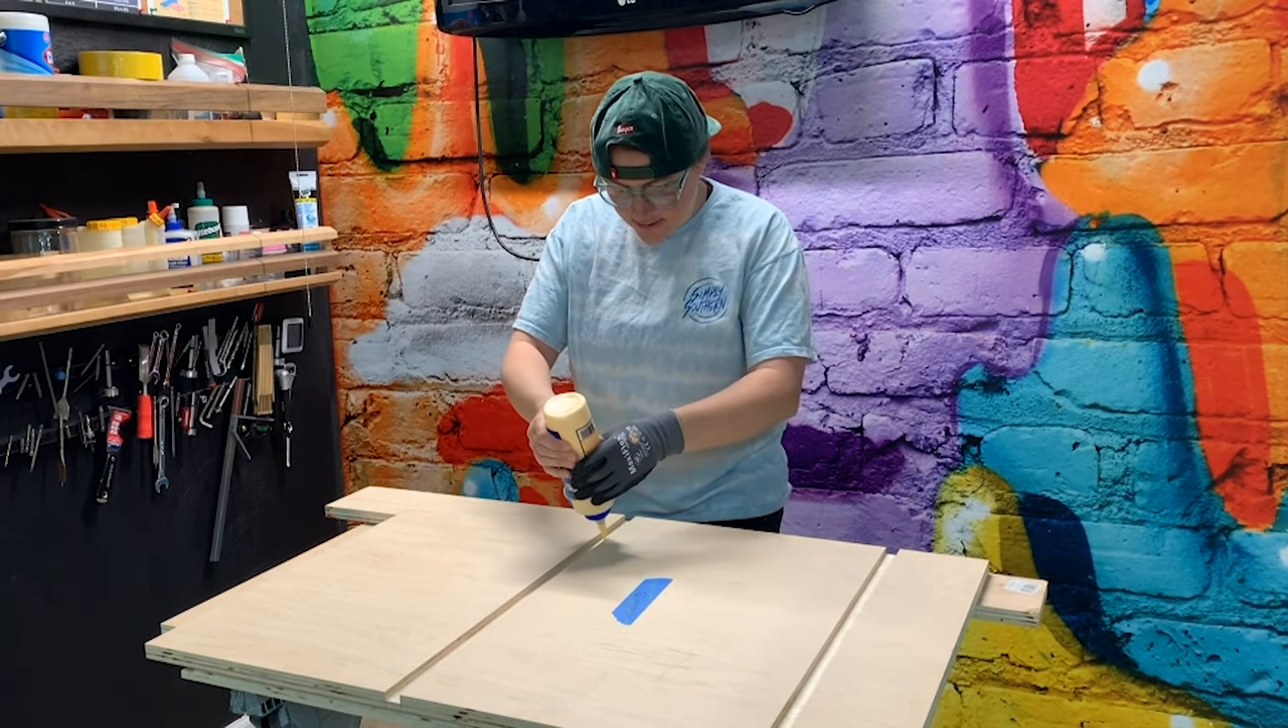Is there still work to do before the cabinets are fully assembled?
Yes.